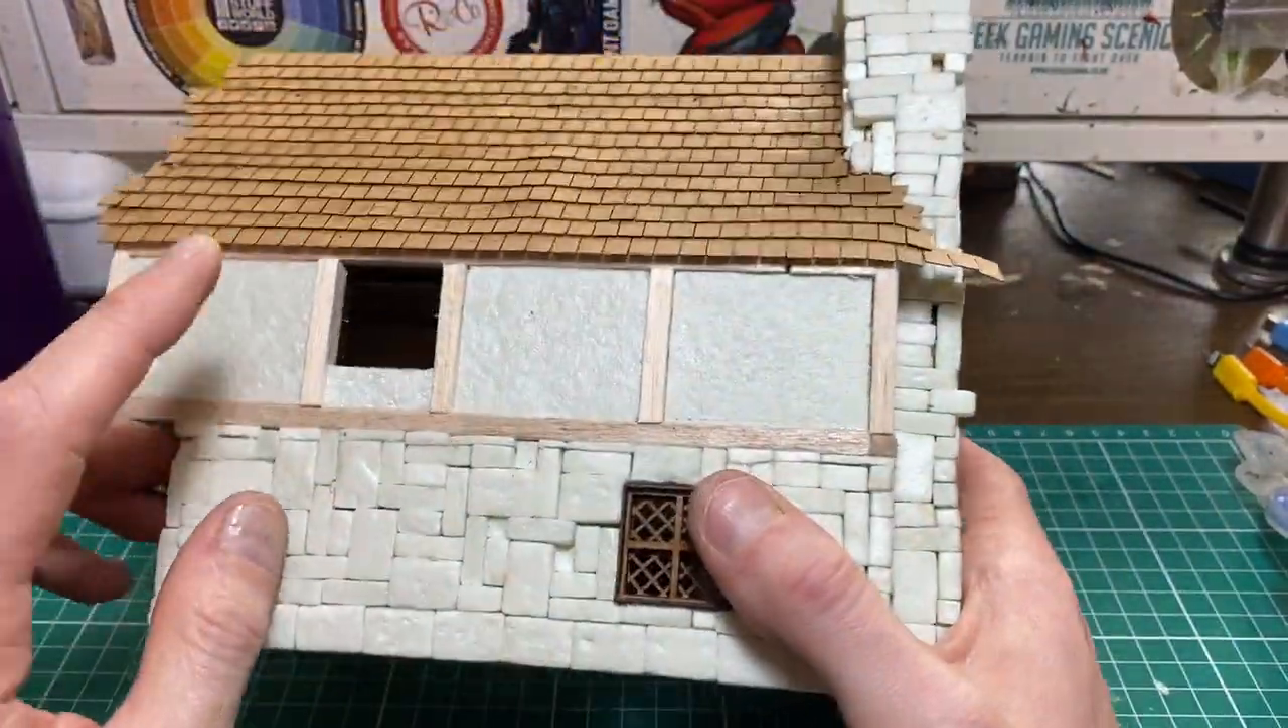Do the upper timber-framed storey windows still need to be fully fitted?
Yes.